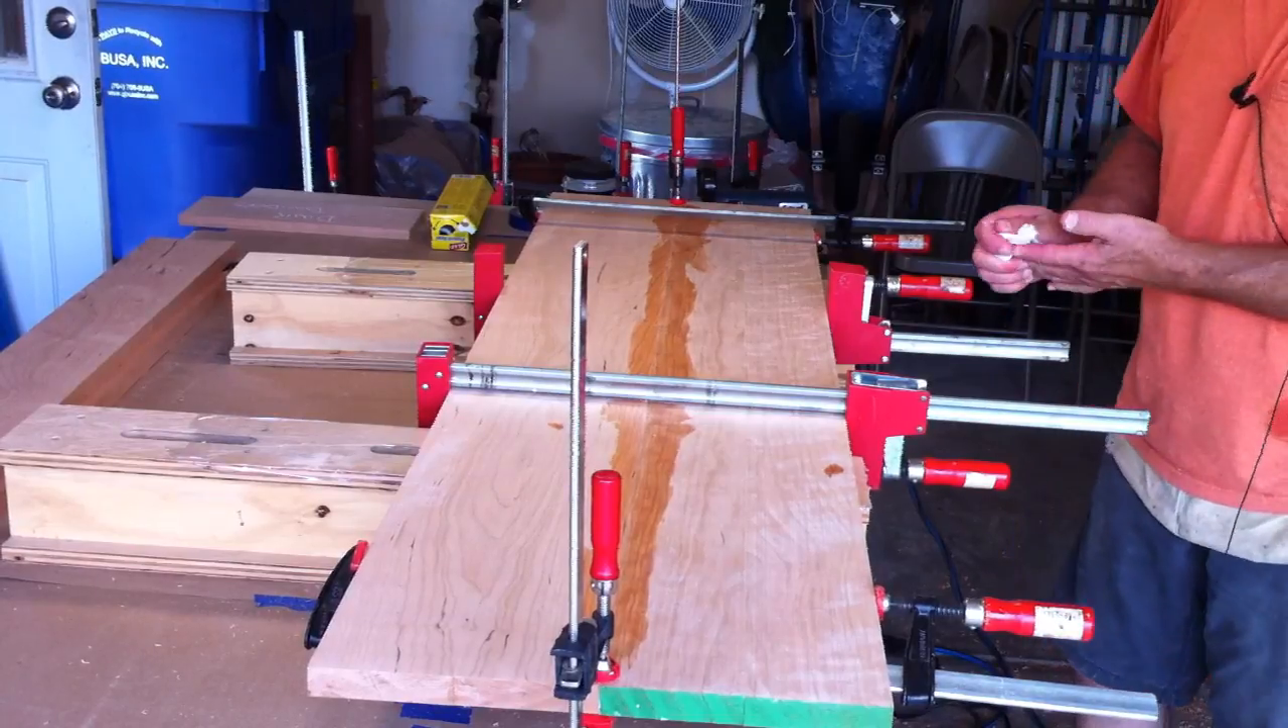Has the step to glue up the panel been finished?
Yes.